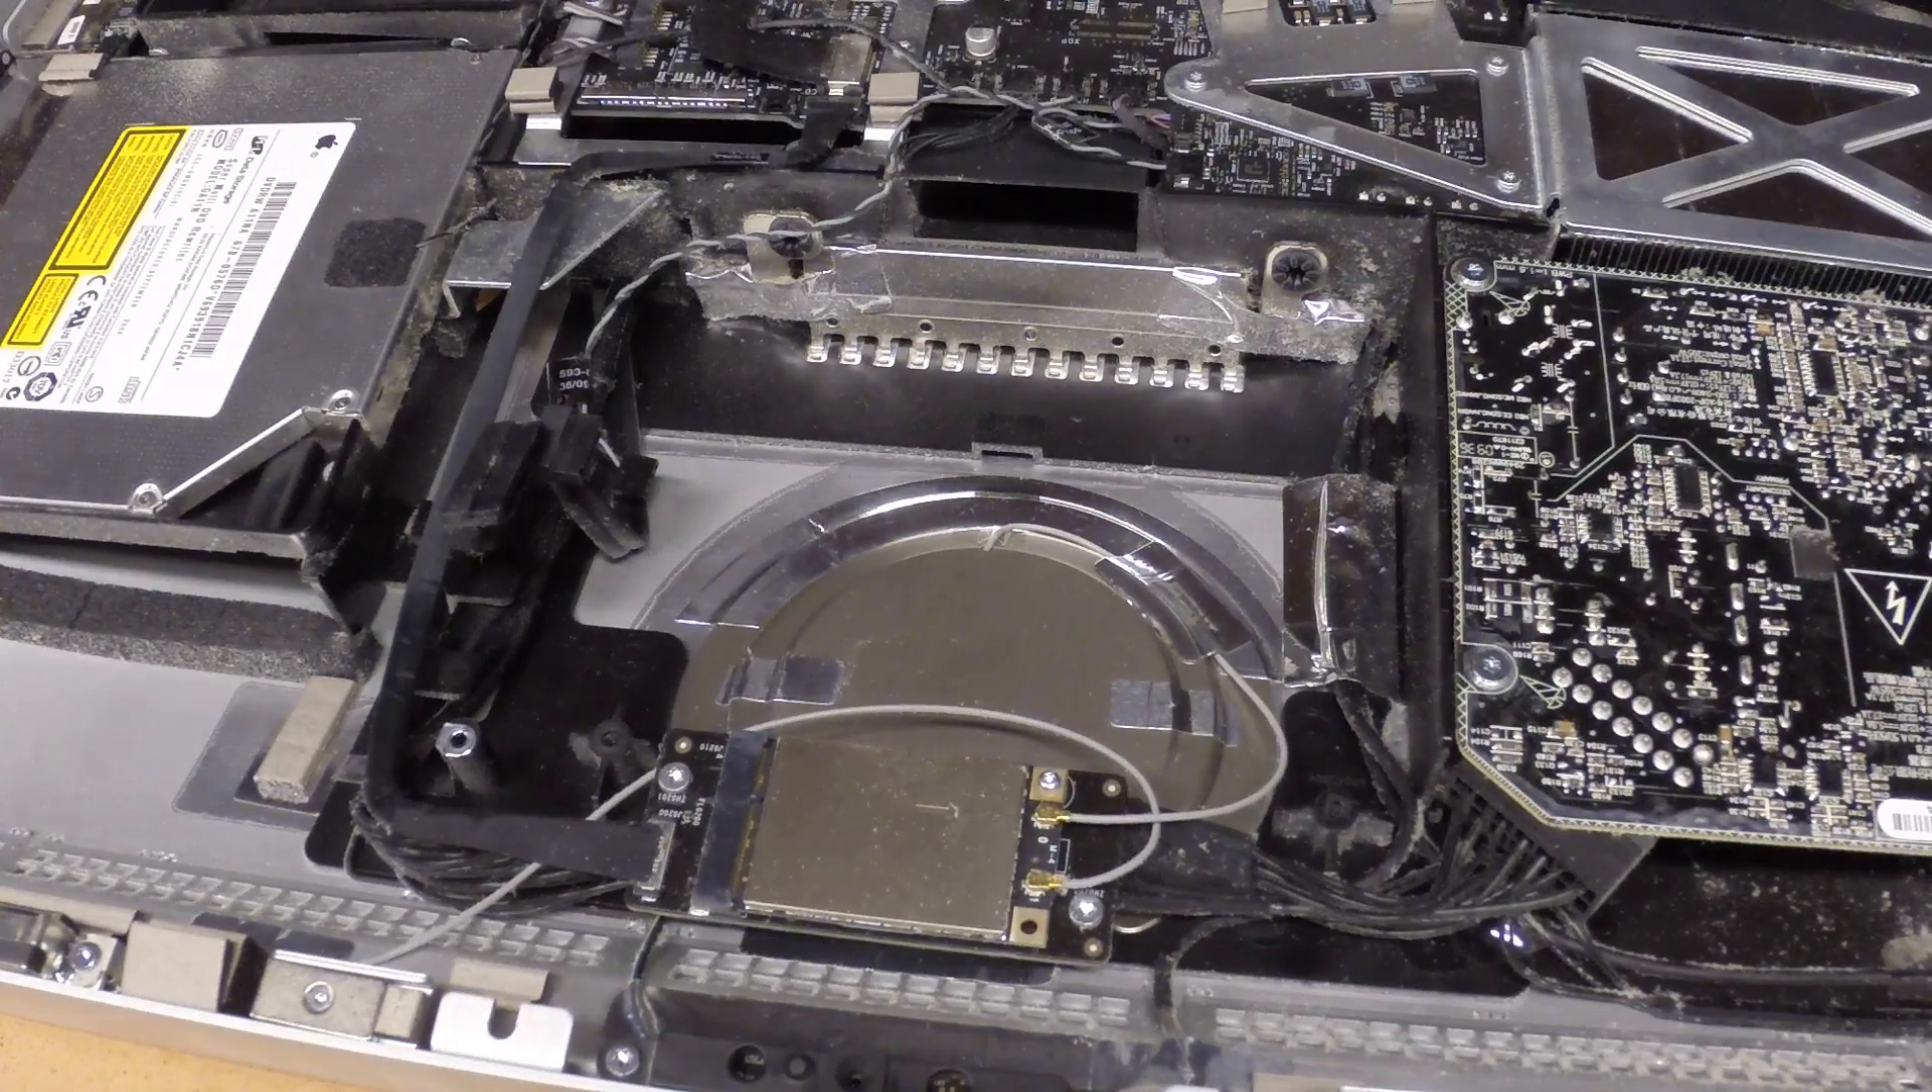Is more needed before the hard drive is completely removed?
No.